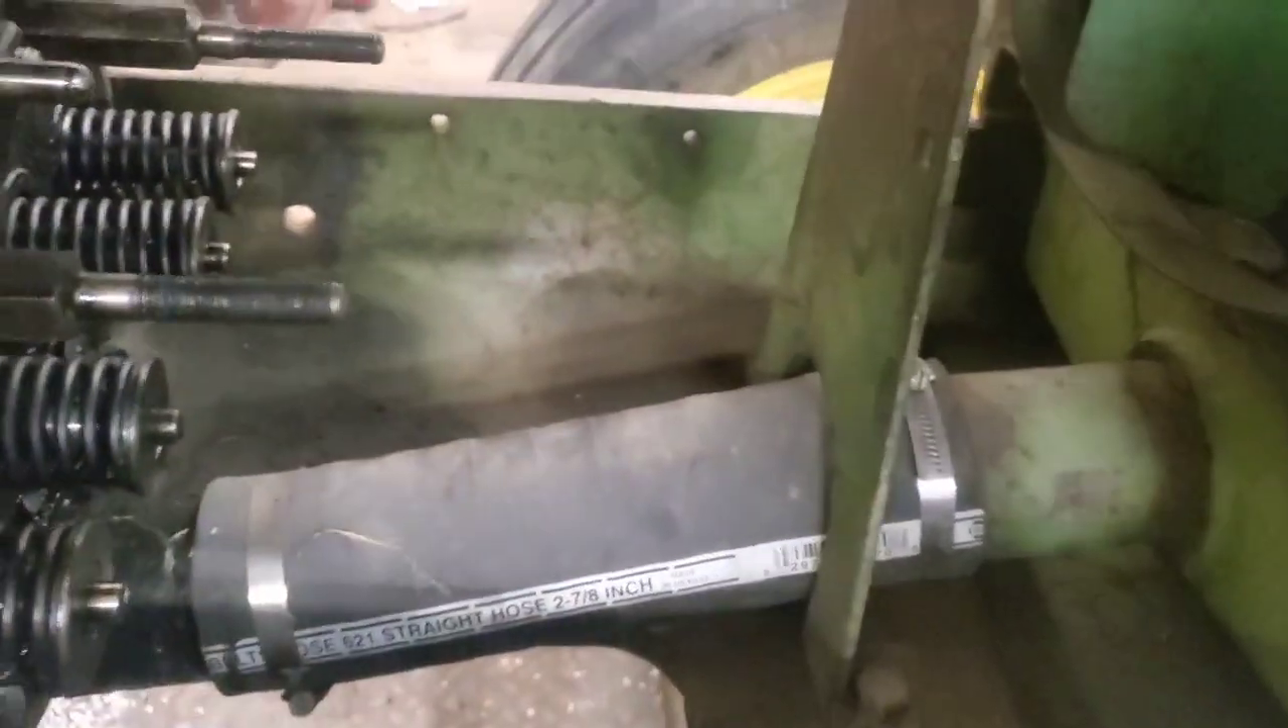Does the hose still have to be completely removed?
Yes.